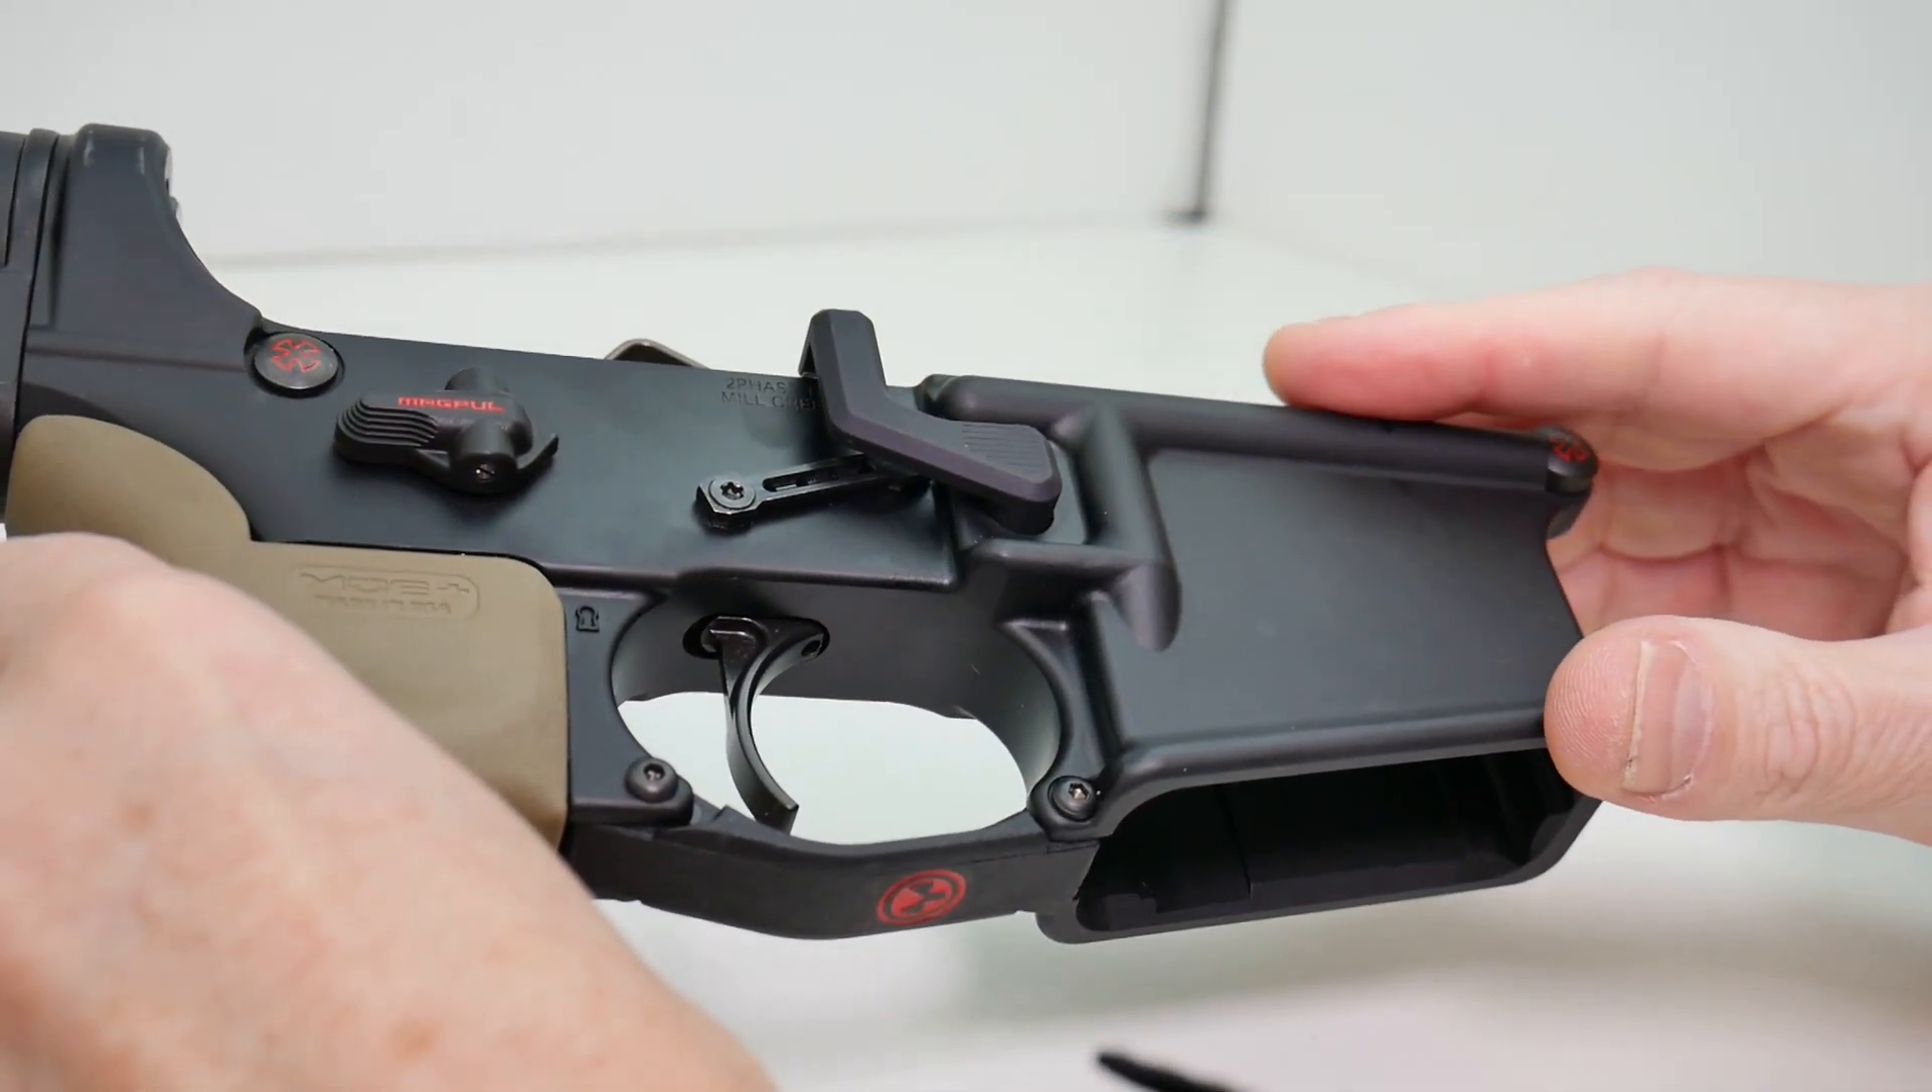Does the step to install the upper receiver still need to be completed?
Yes.